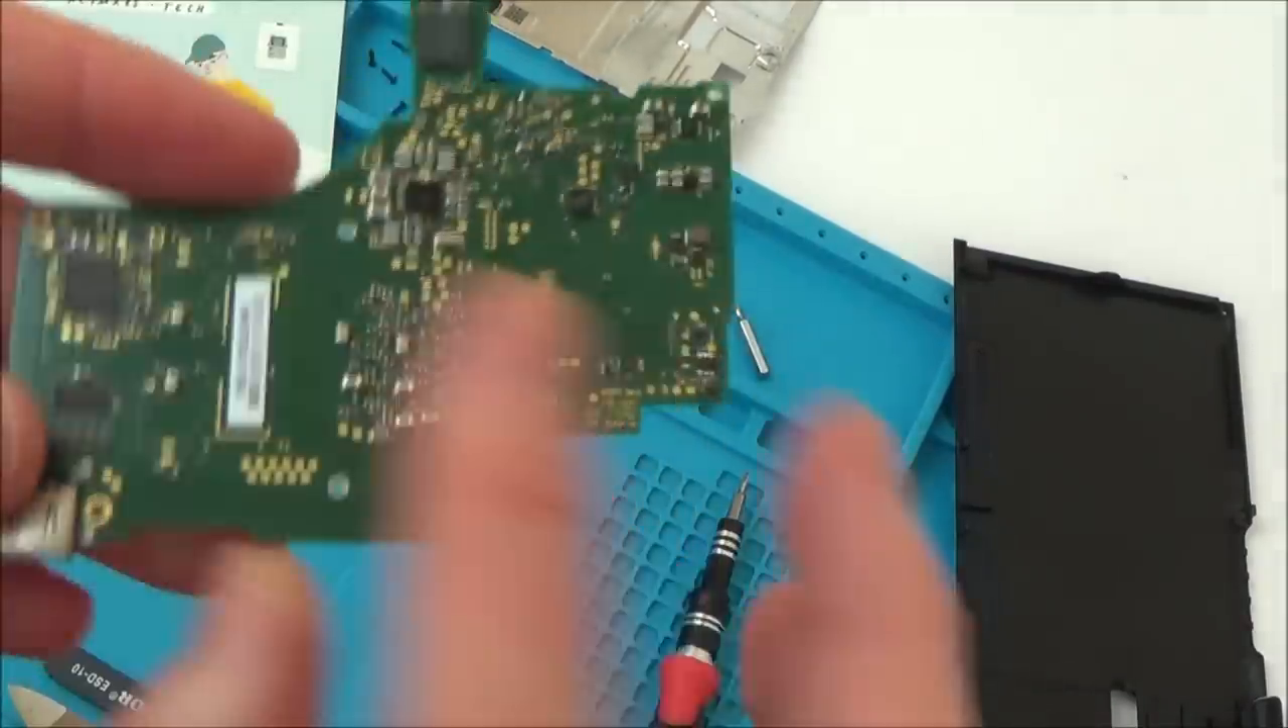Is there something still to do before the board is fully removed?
No.